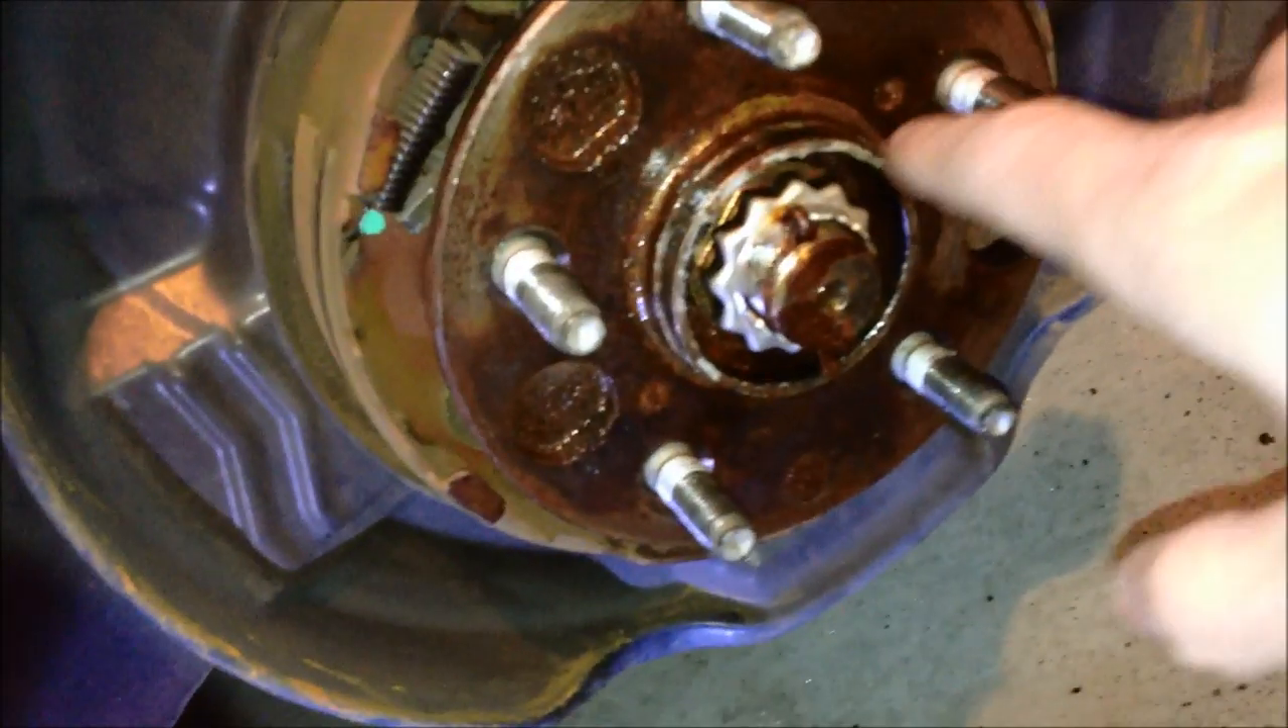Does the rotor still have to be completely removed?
No.